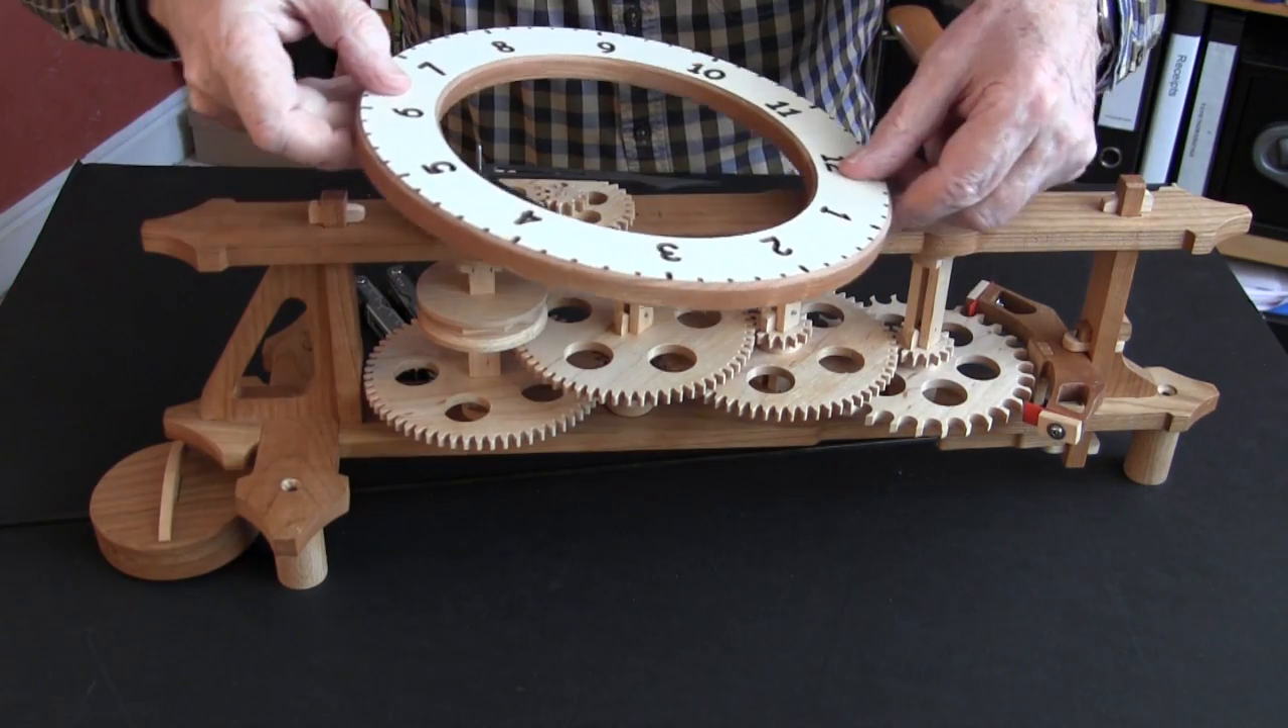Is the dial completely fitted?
No.